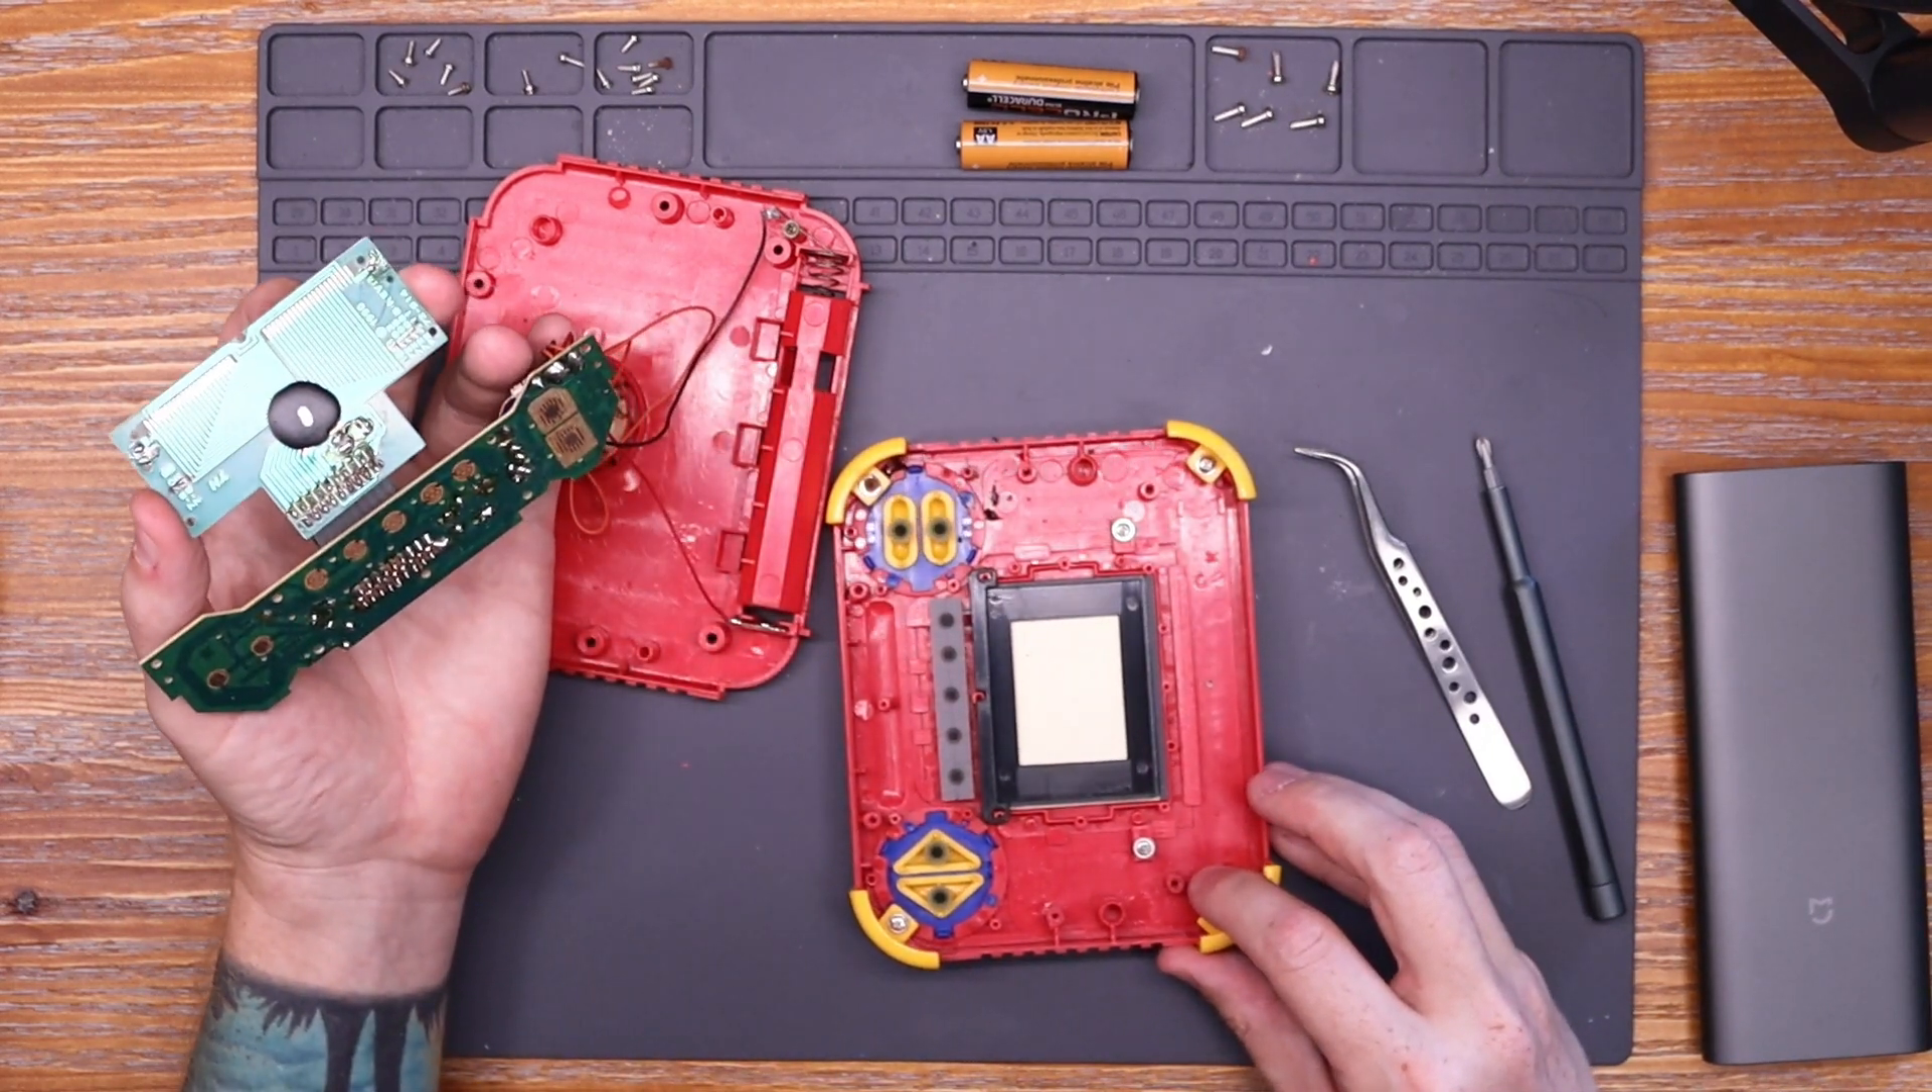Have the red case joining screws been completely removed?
Yes.